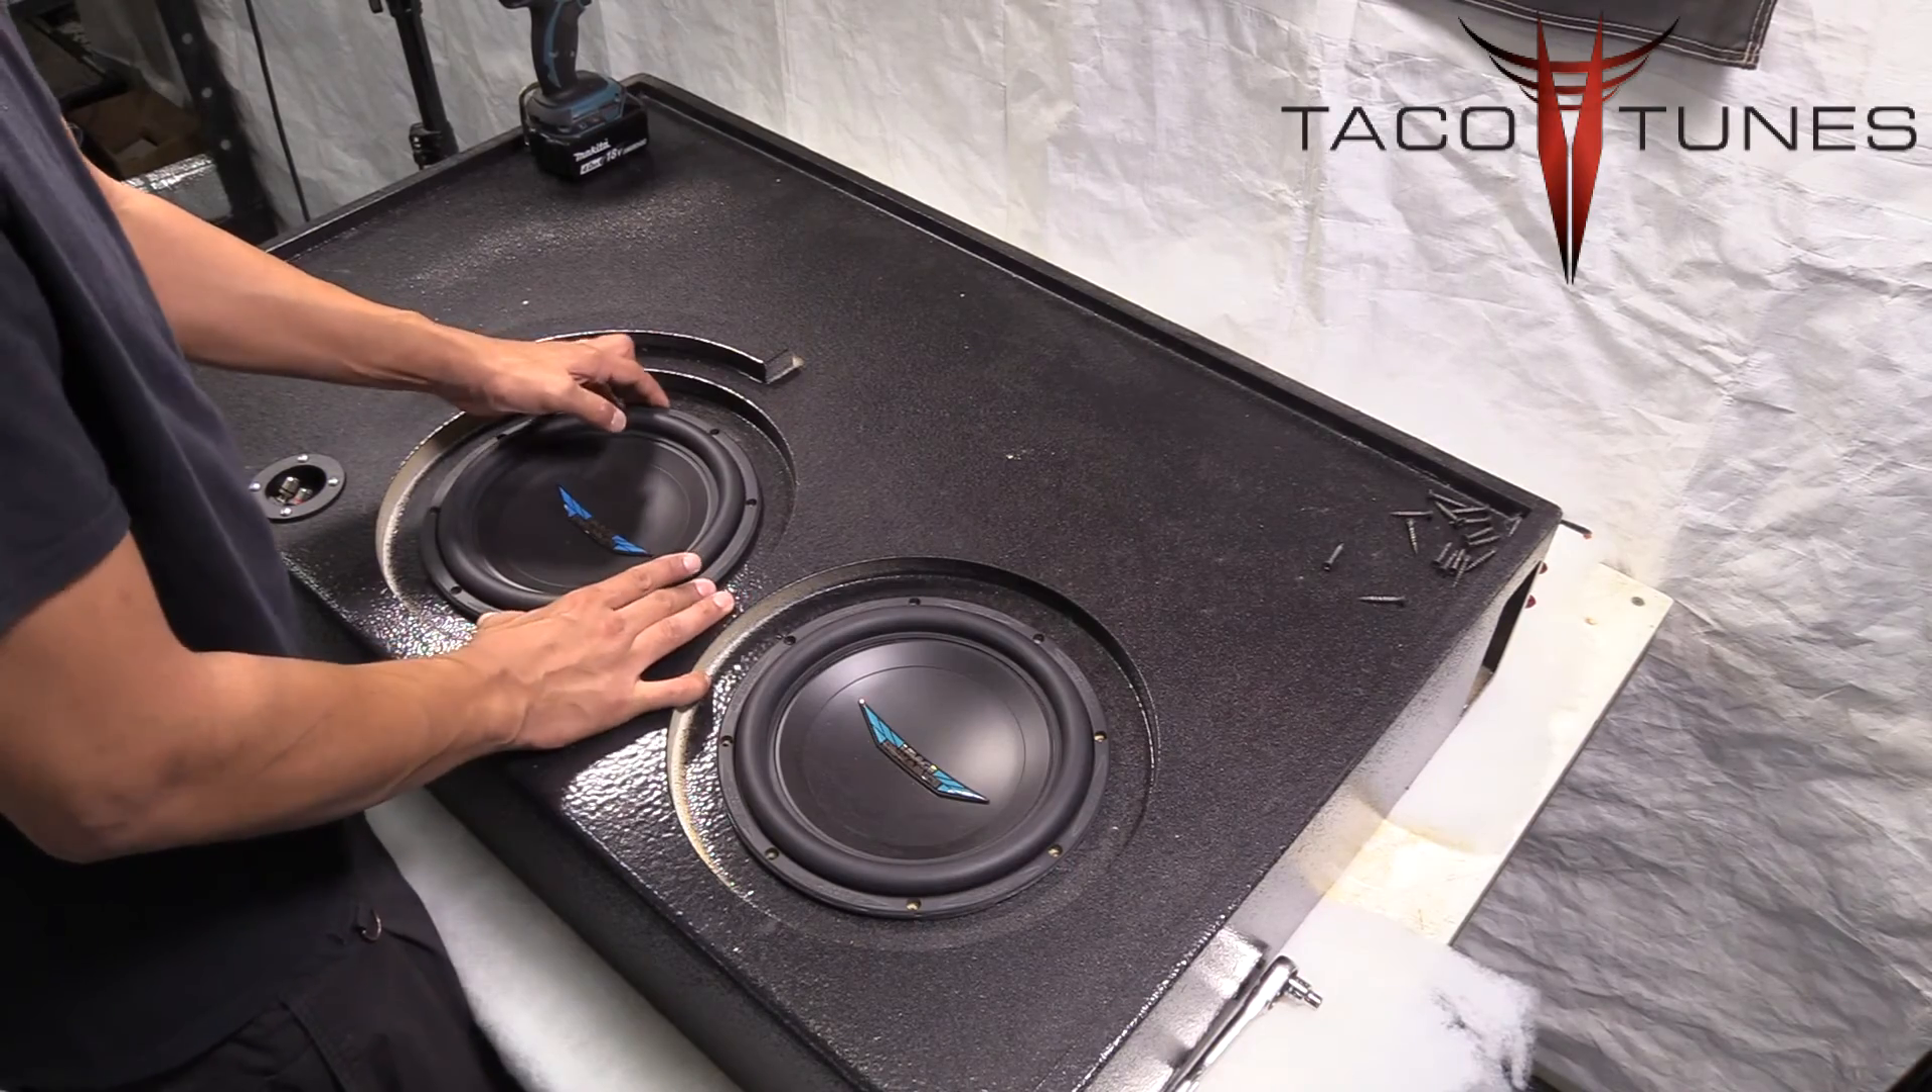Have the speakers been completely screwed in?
No.